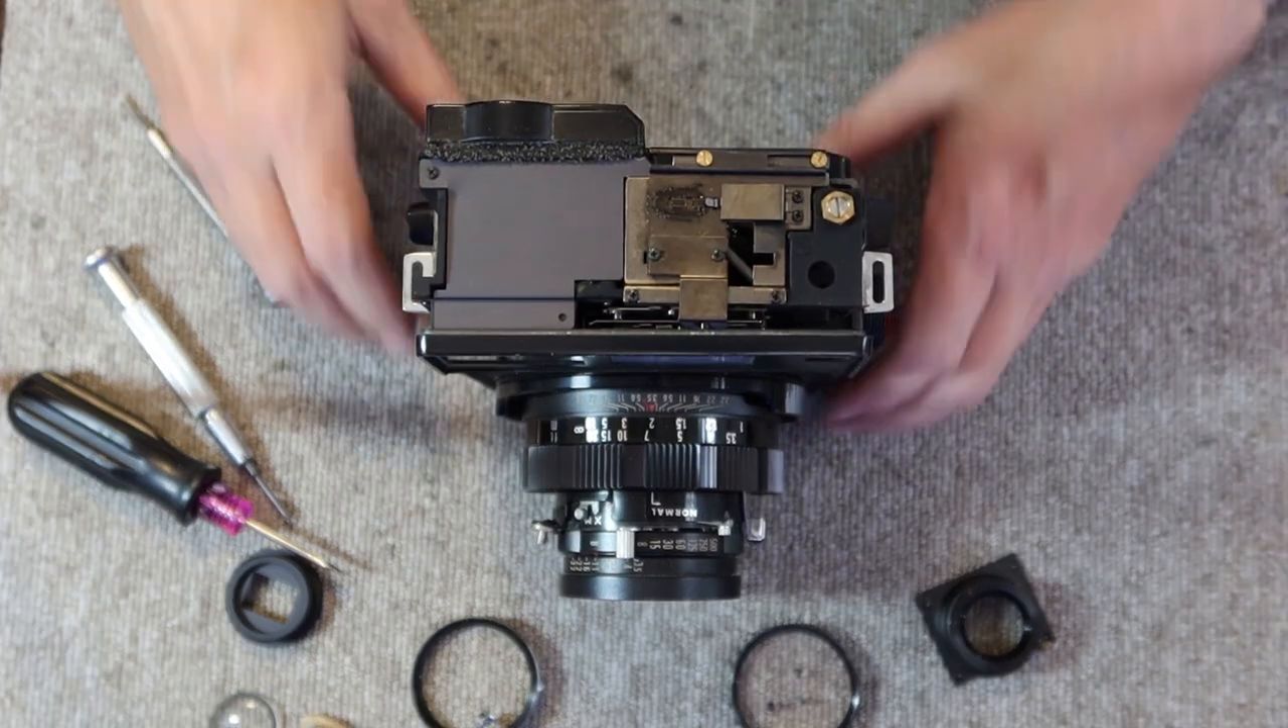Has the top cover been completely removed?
Yes.